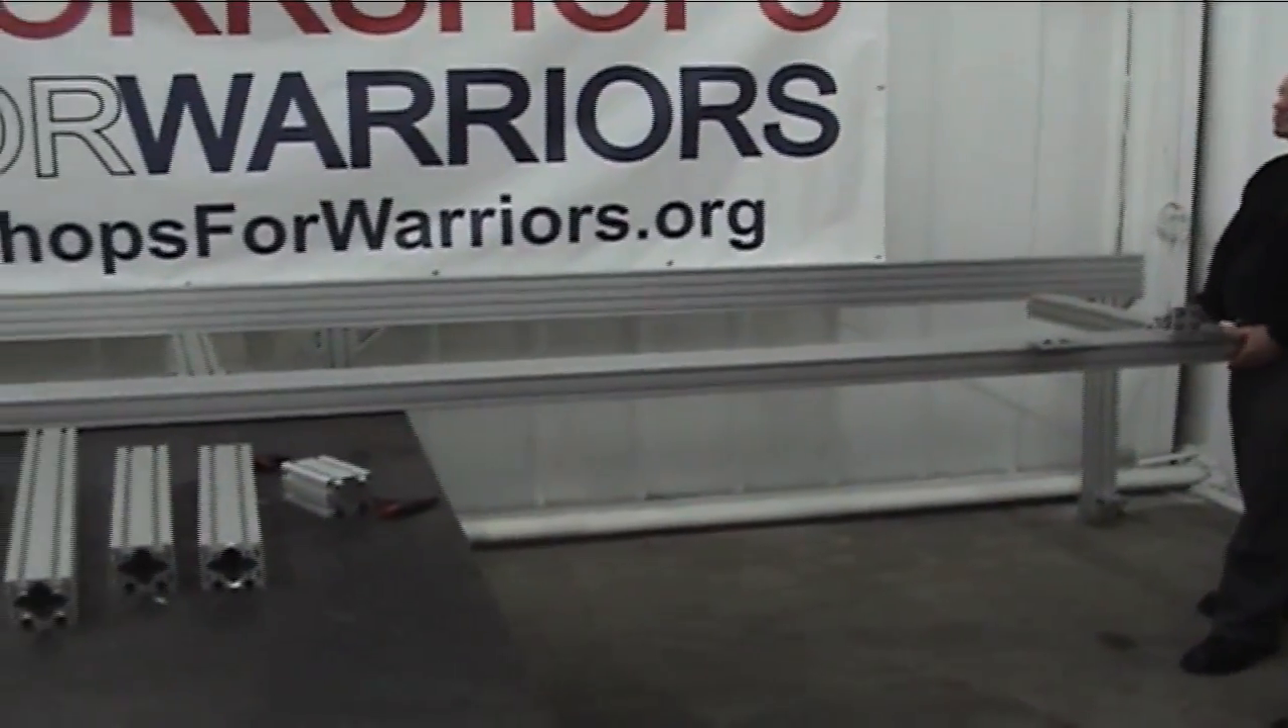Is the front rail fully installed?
No.